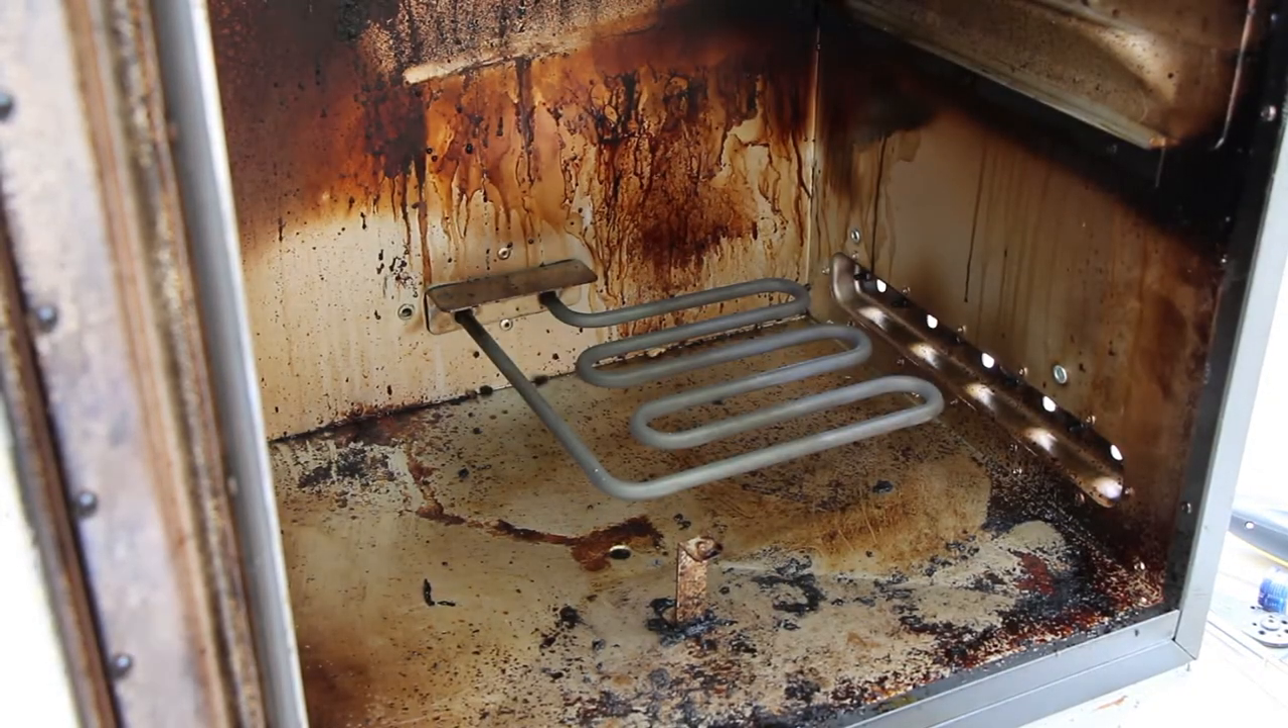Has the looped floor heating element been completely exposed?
Yes.